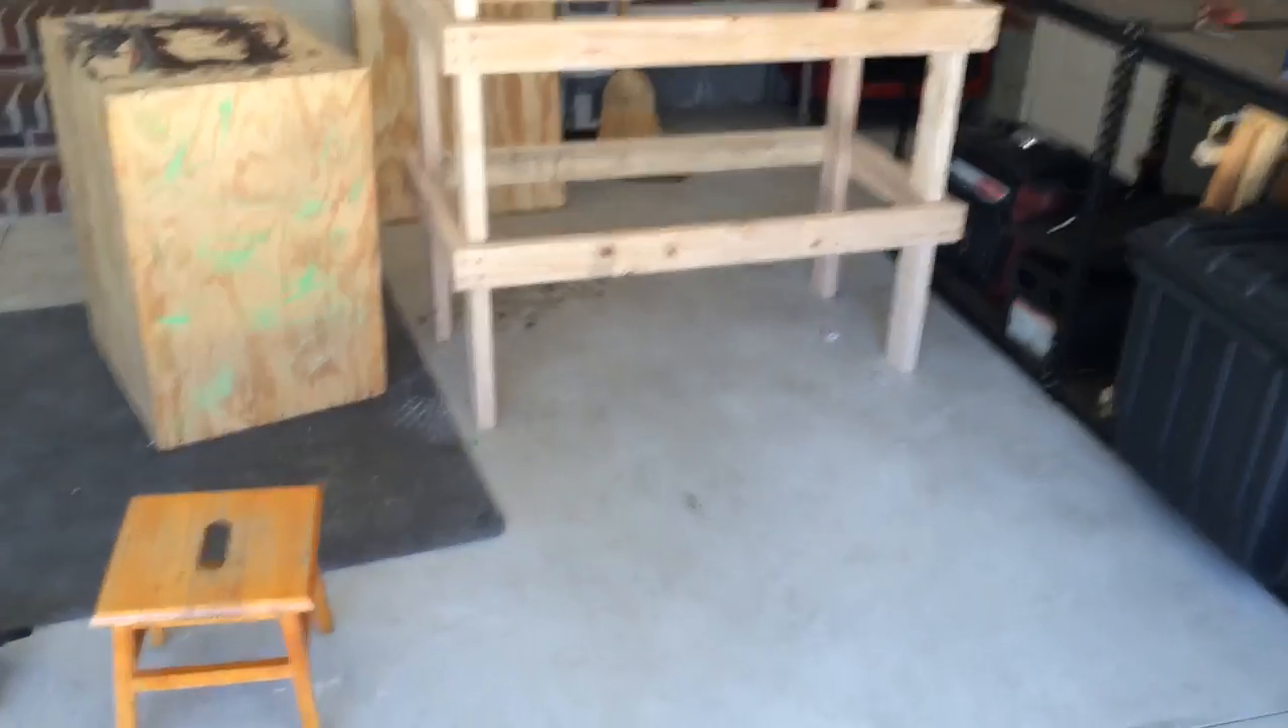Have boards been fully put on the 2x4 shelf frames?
No.